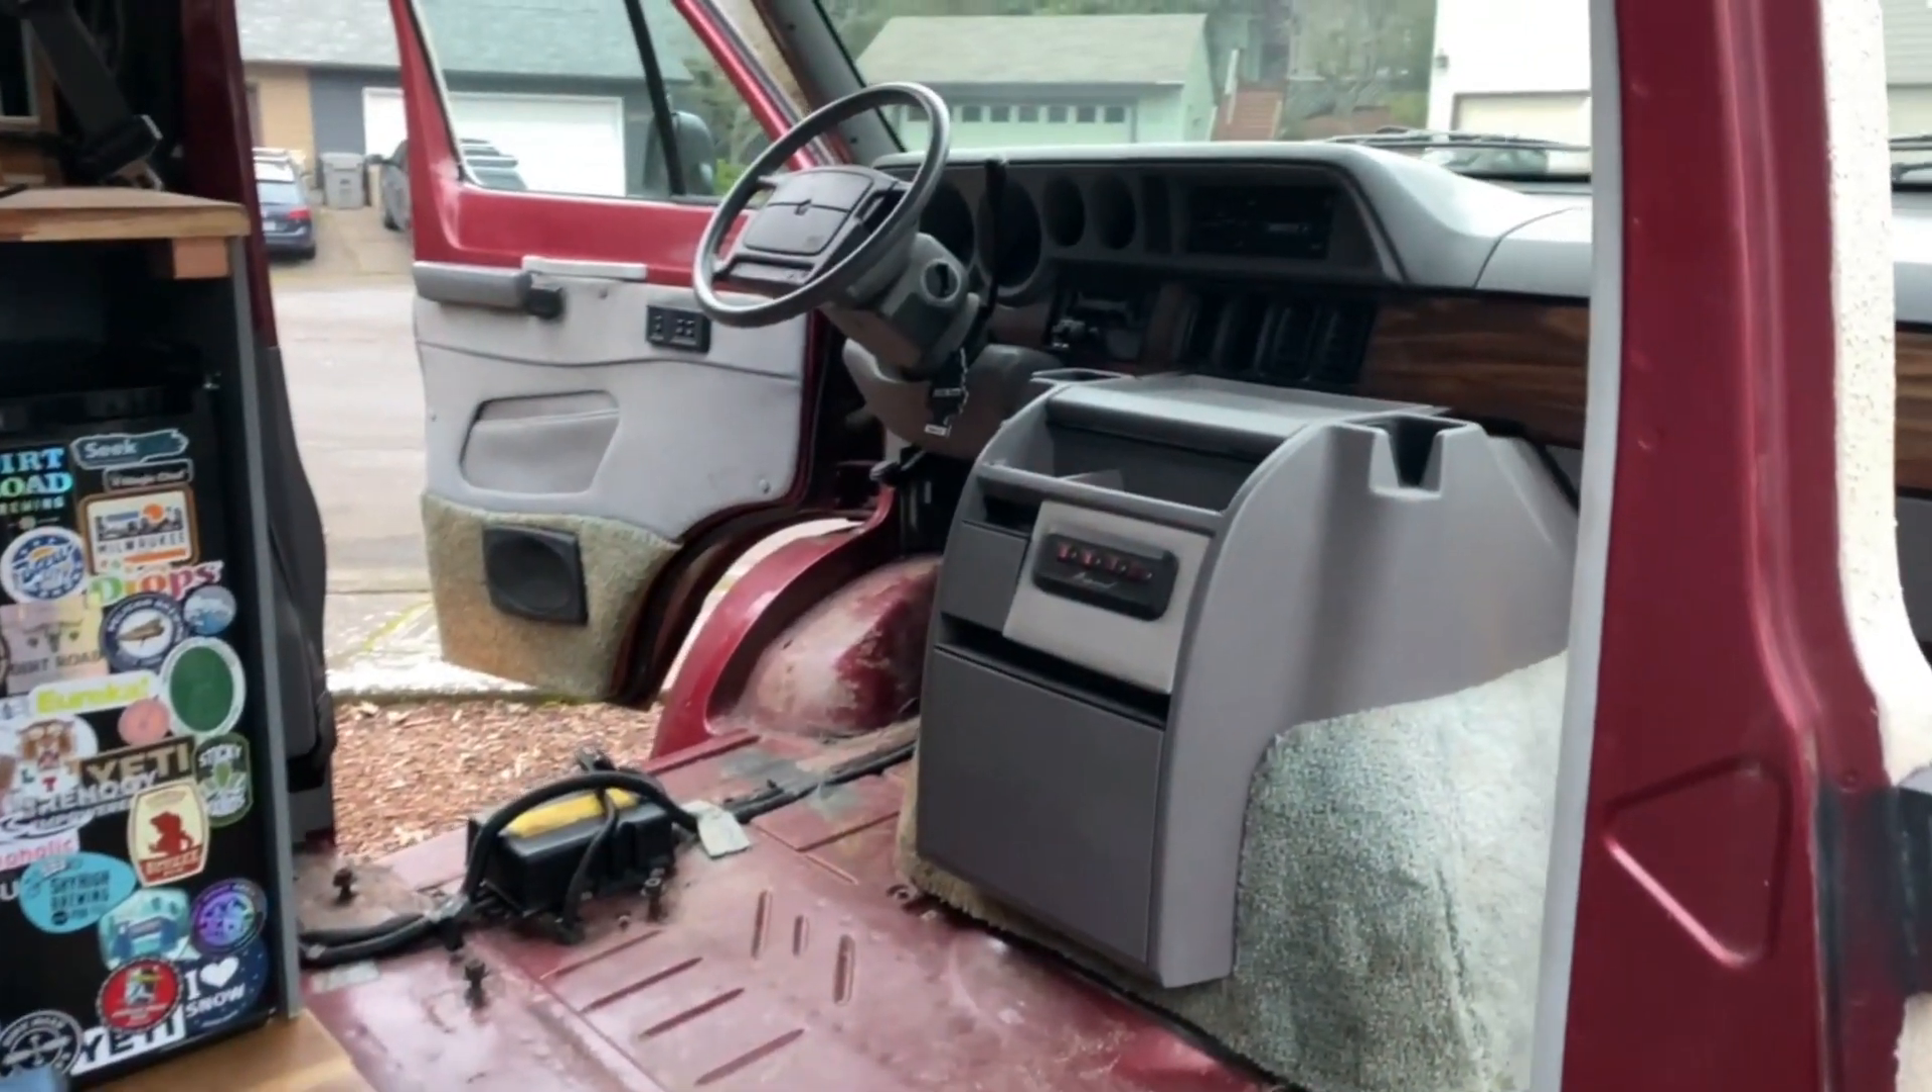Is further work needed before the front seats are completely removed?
No.